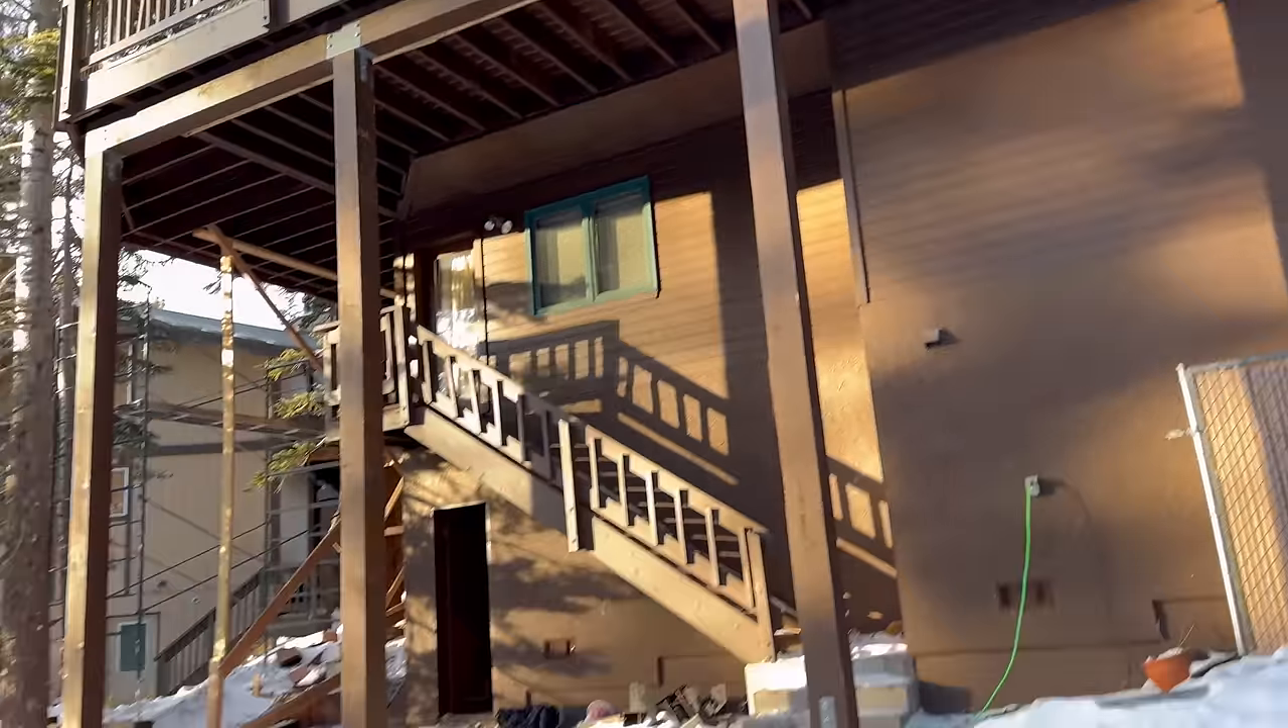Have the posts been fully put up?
Yes.